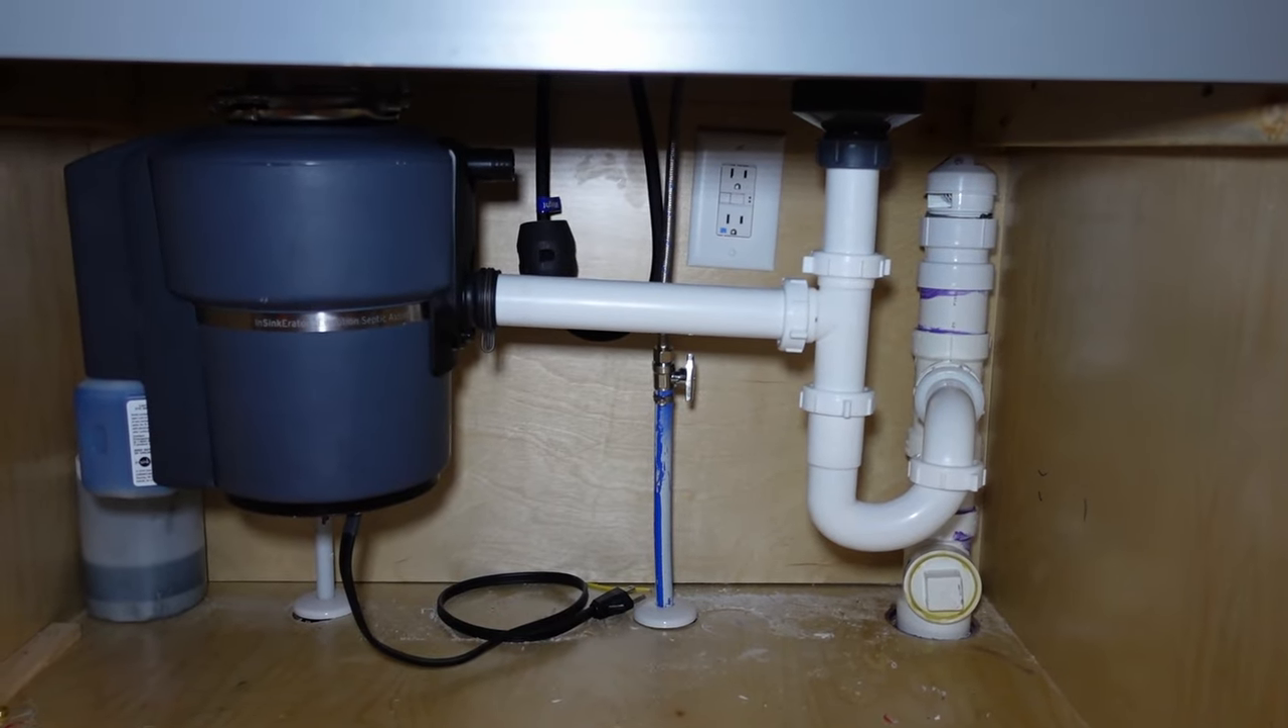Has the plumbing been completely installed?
Yes.